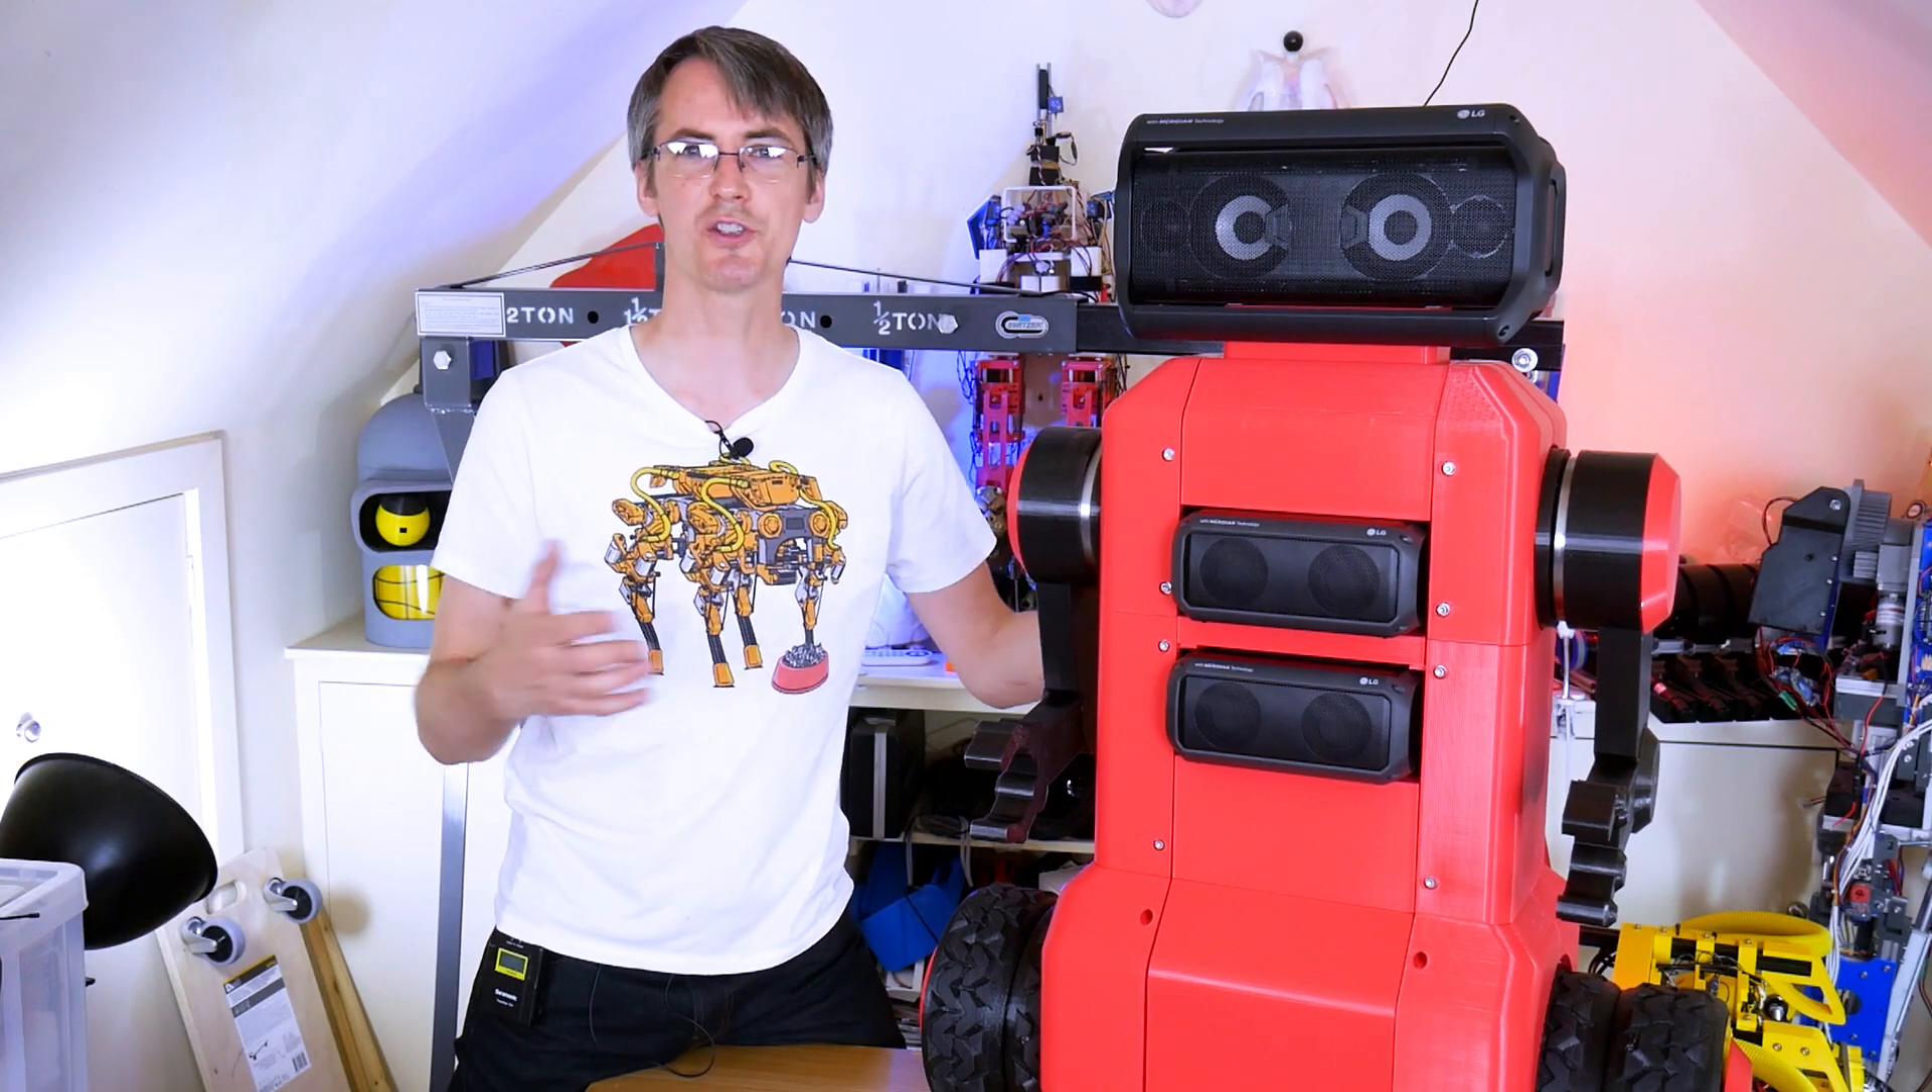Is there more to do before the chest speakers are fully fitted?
No.